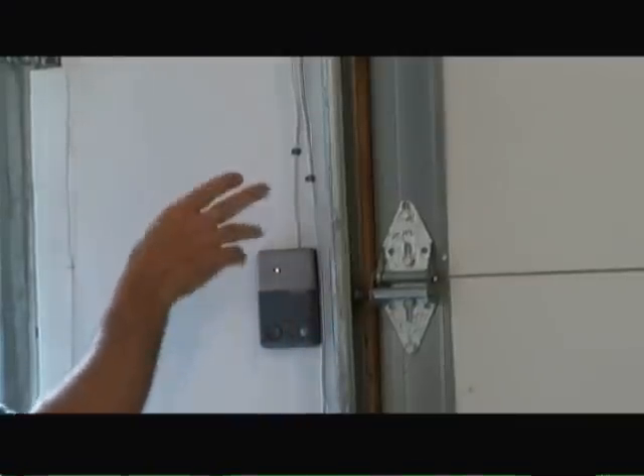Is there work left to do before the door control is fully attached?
No.